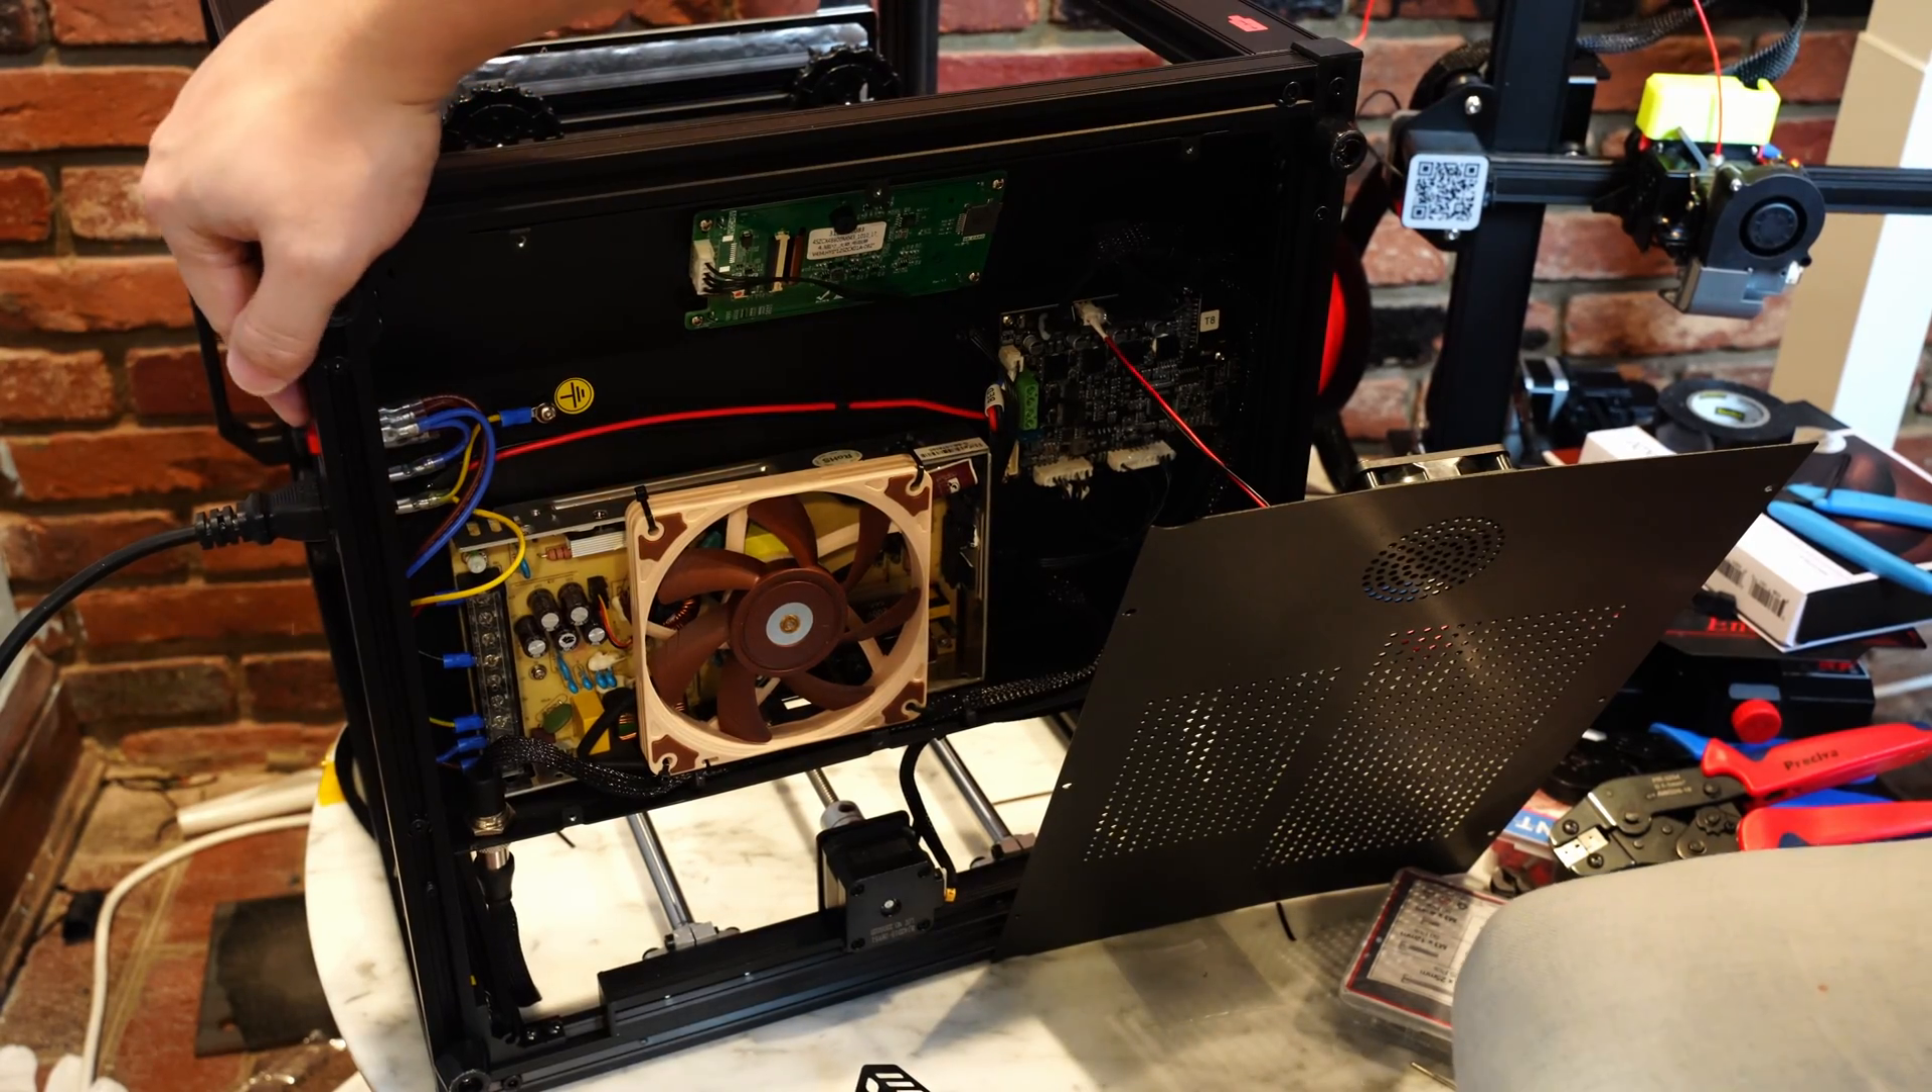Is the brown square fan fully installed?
Yes.